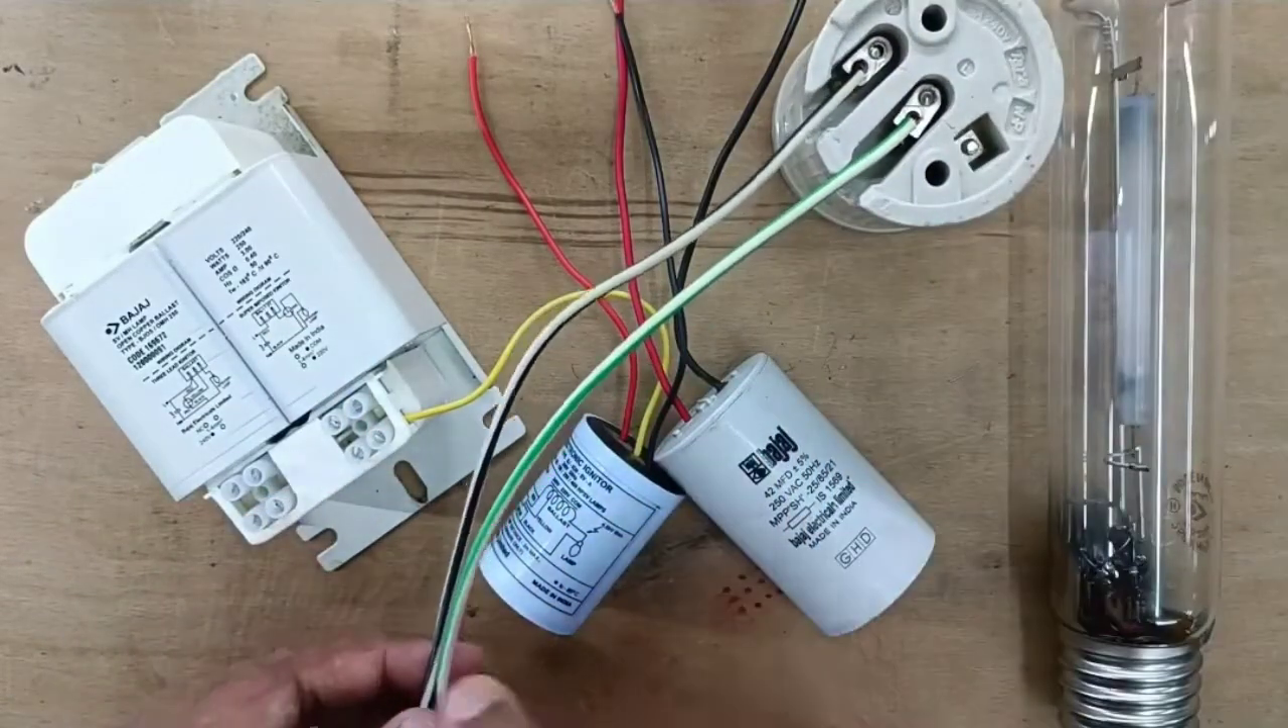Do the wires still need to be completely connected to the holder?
No.